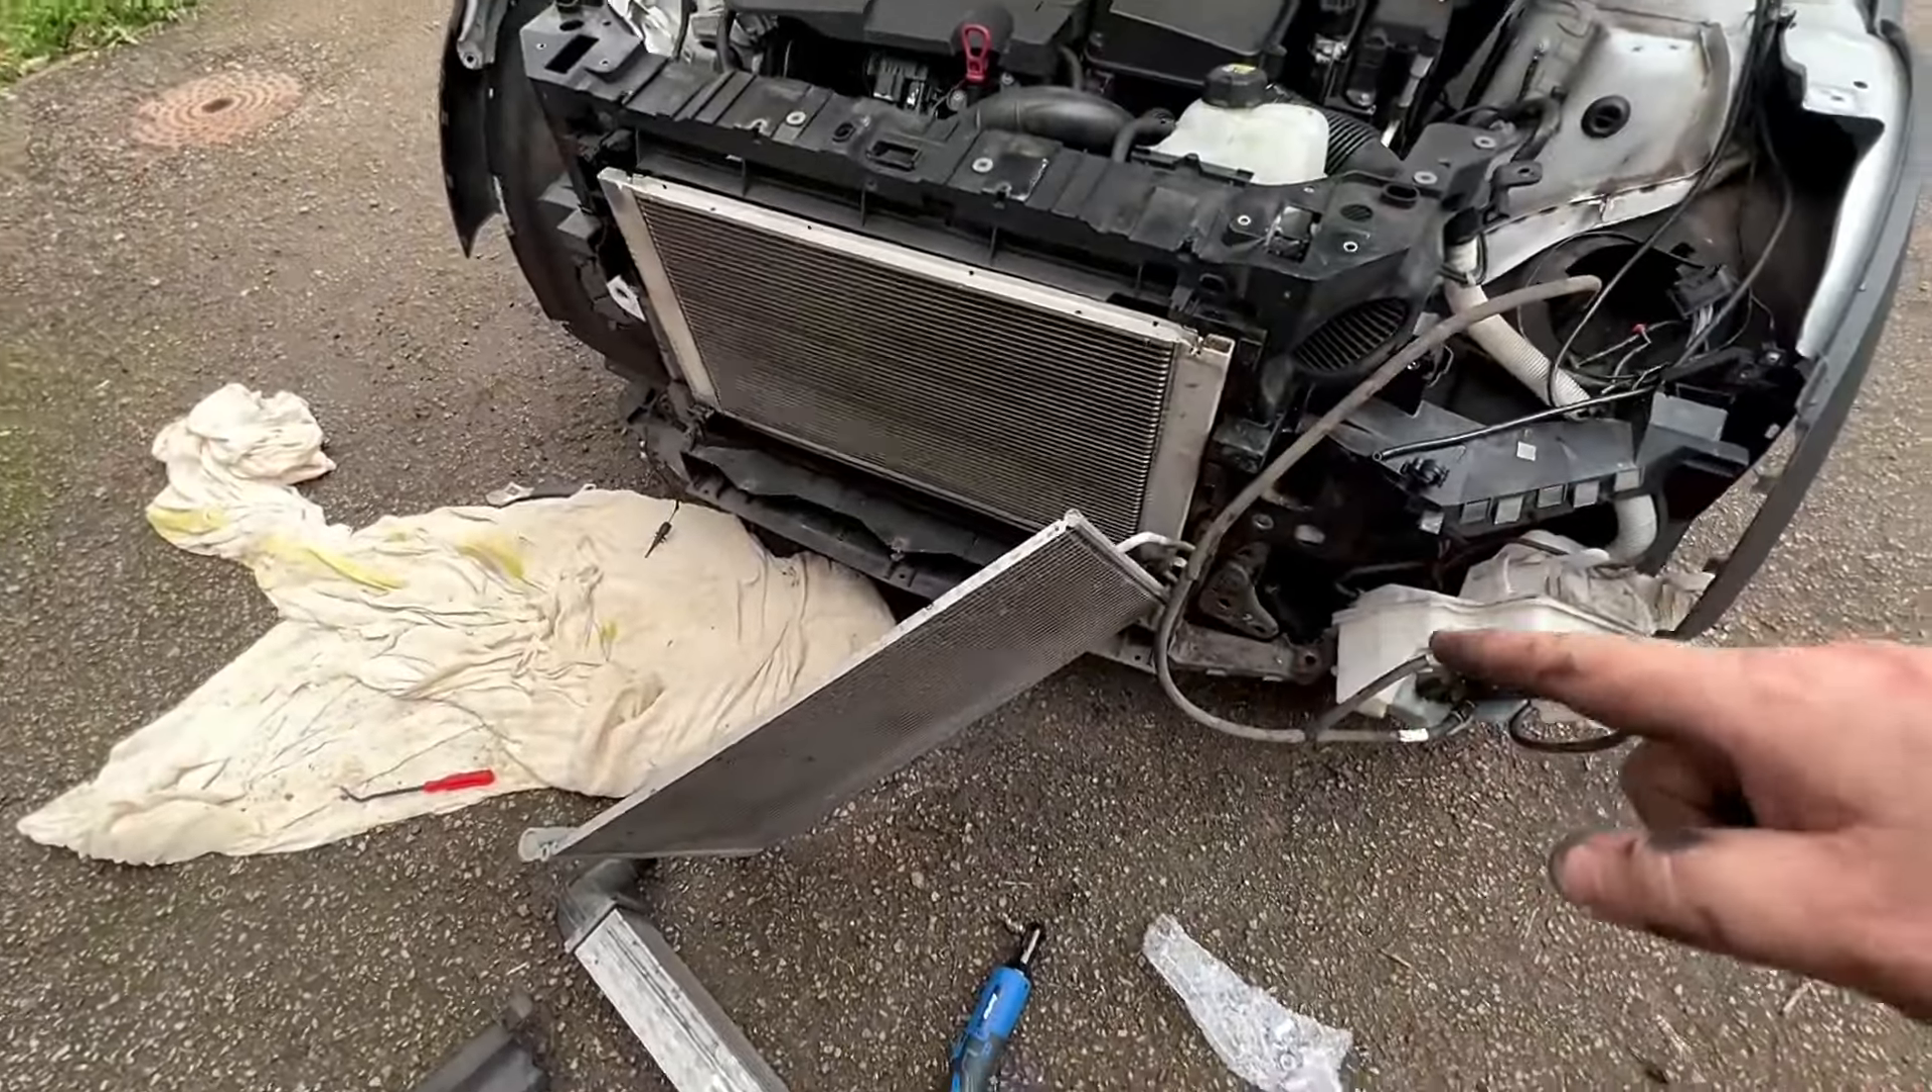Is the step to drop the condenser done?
Yes.